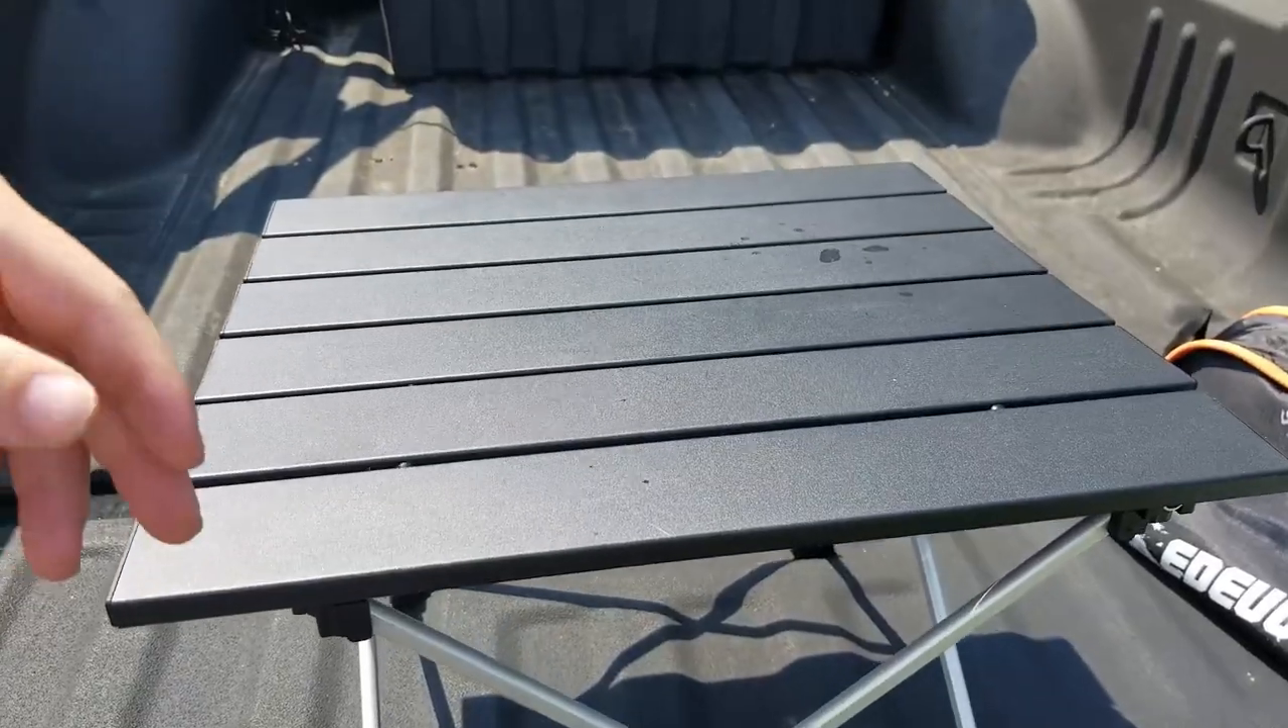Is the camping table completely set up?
Yes.